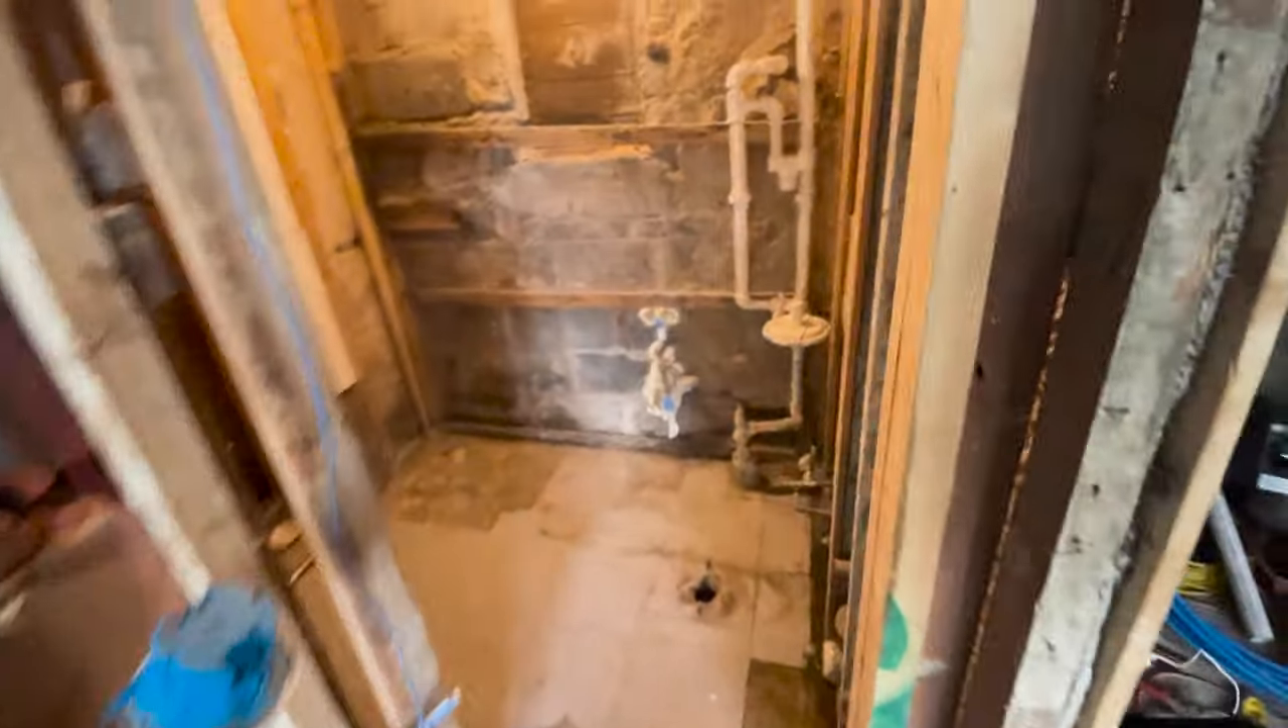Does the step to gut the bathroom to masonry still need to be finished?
No.